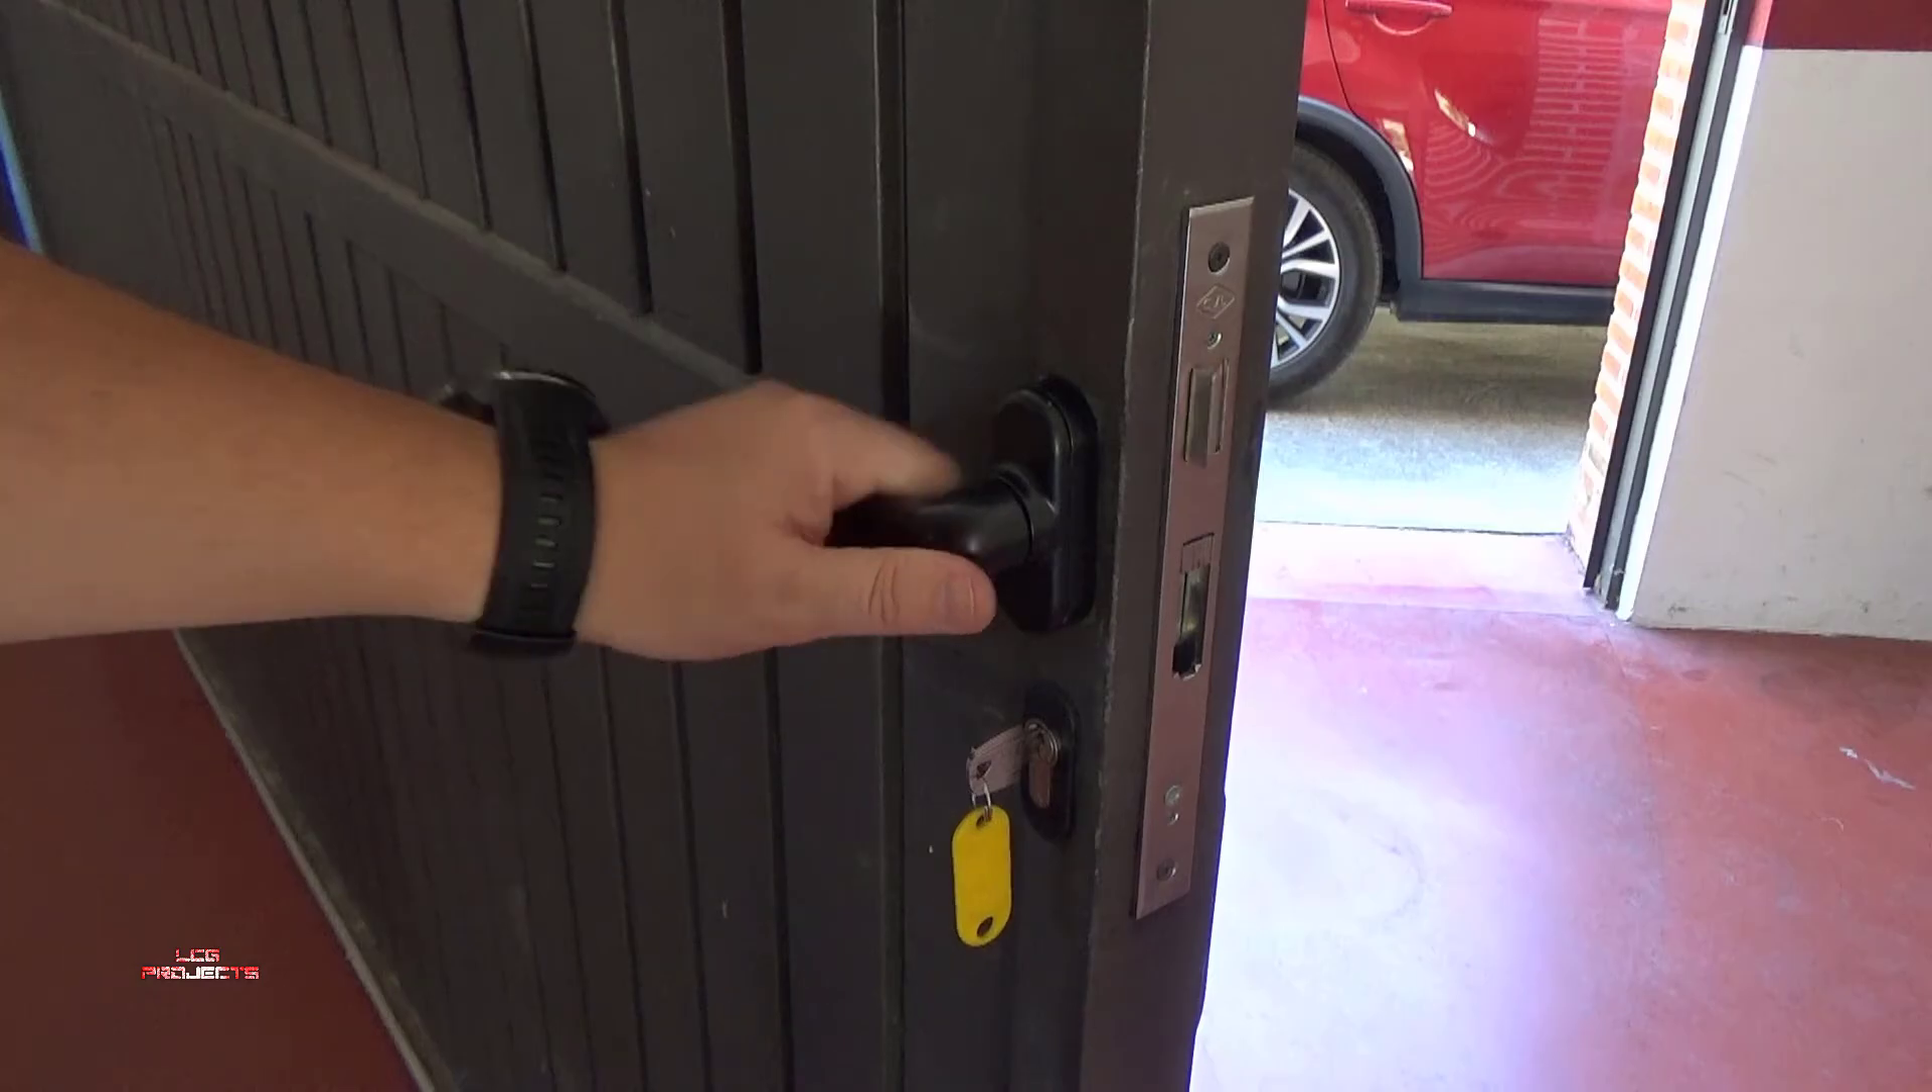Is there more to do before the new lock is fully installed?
No.